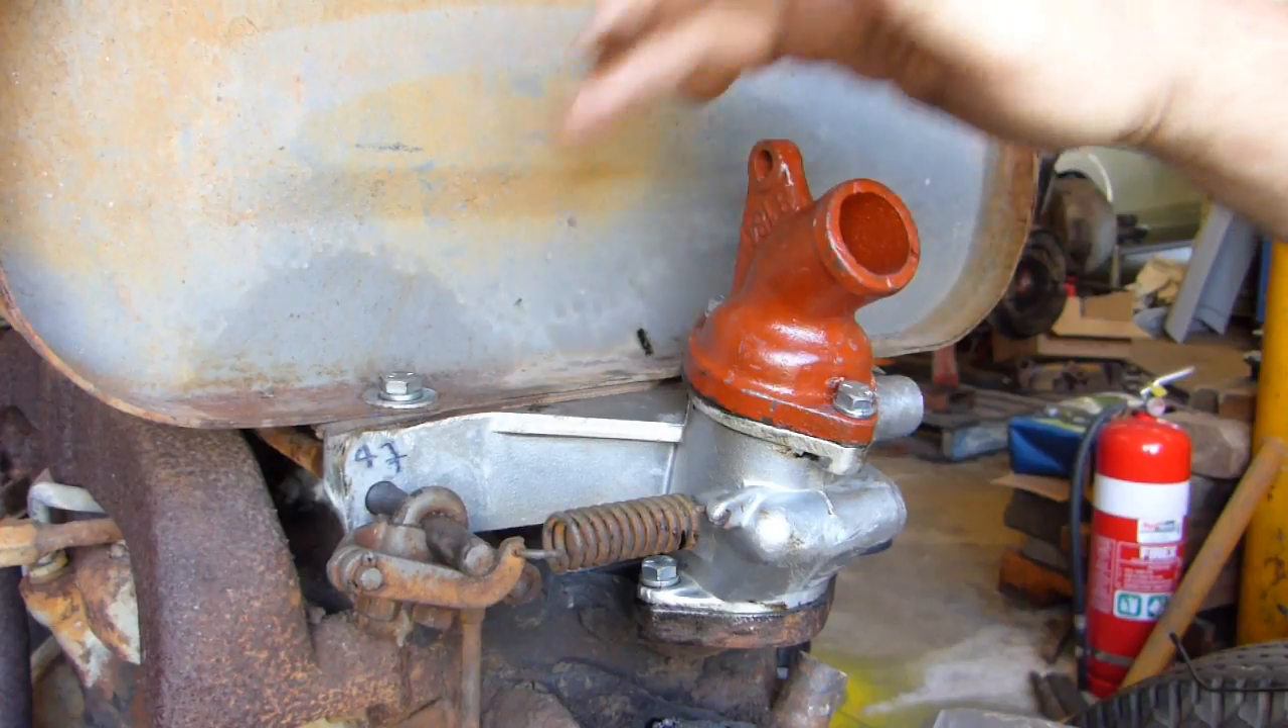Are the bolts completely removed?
No.